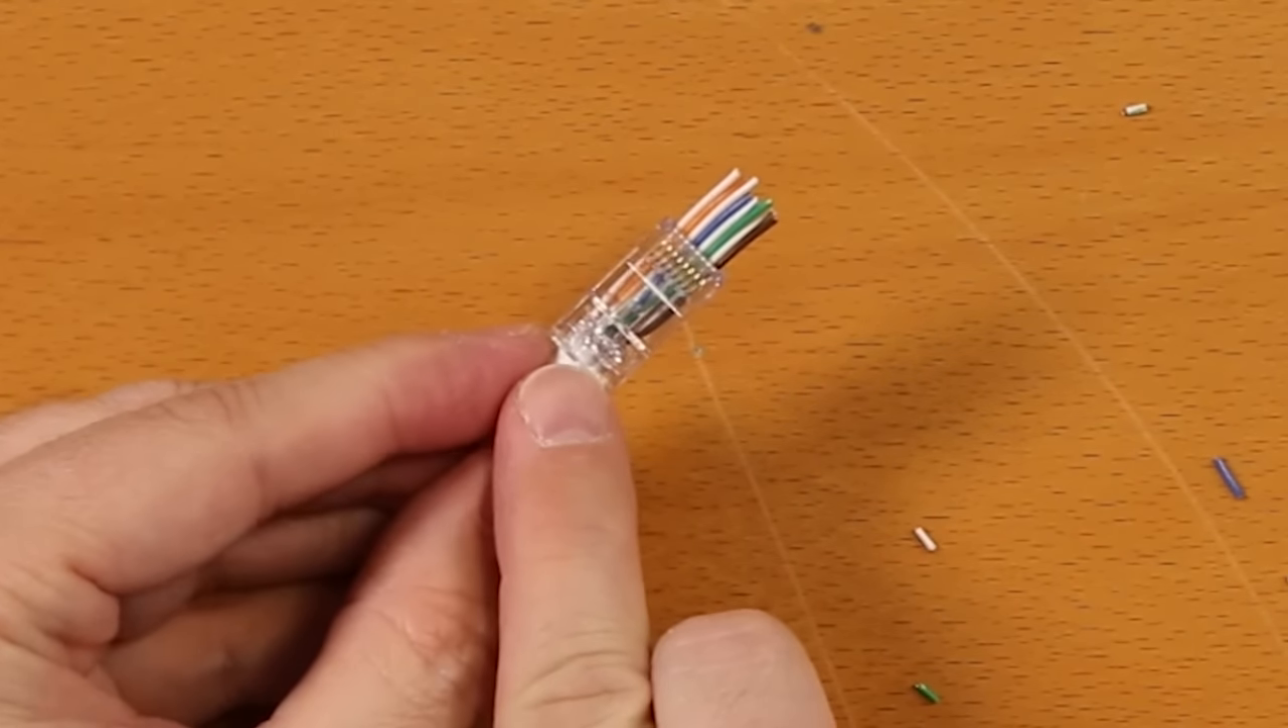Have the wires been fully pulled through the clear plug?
Yes.